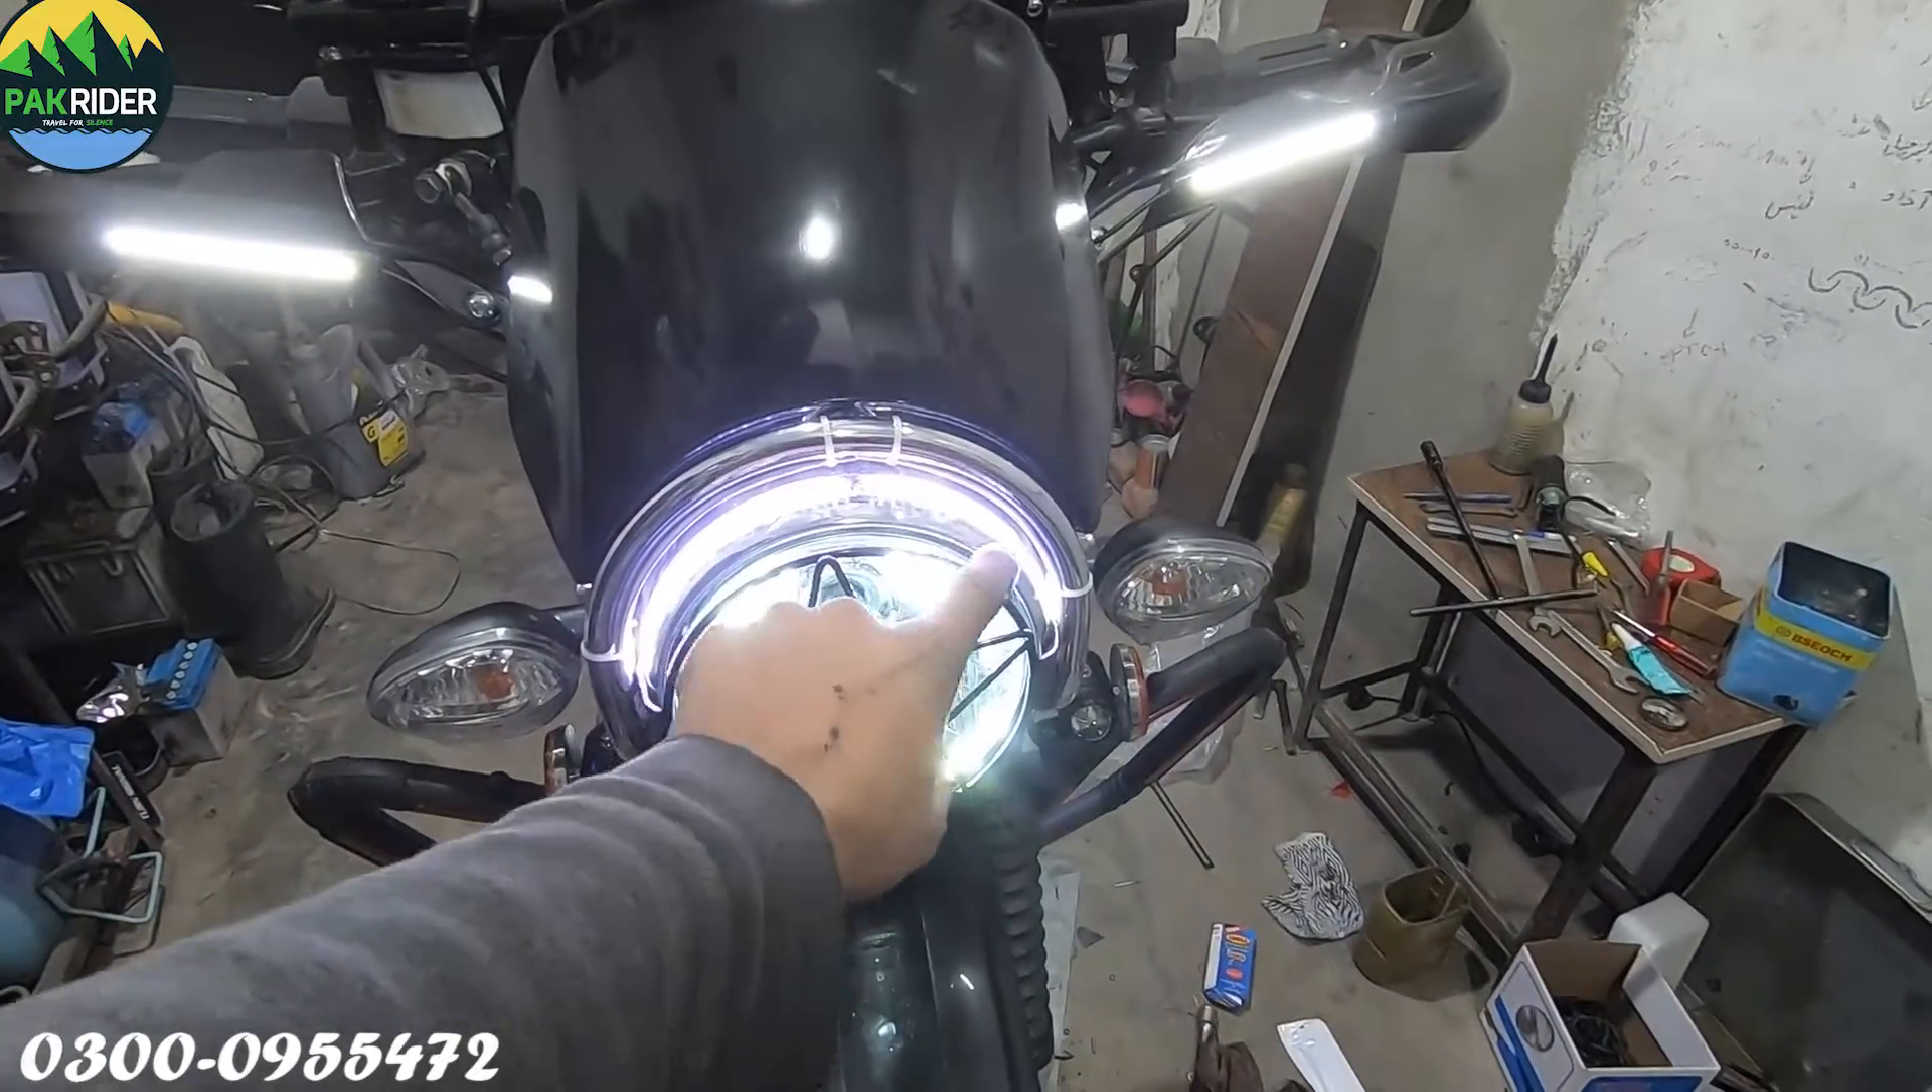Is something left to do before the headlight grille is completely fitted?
No.